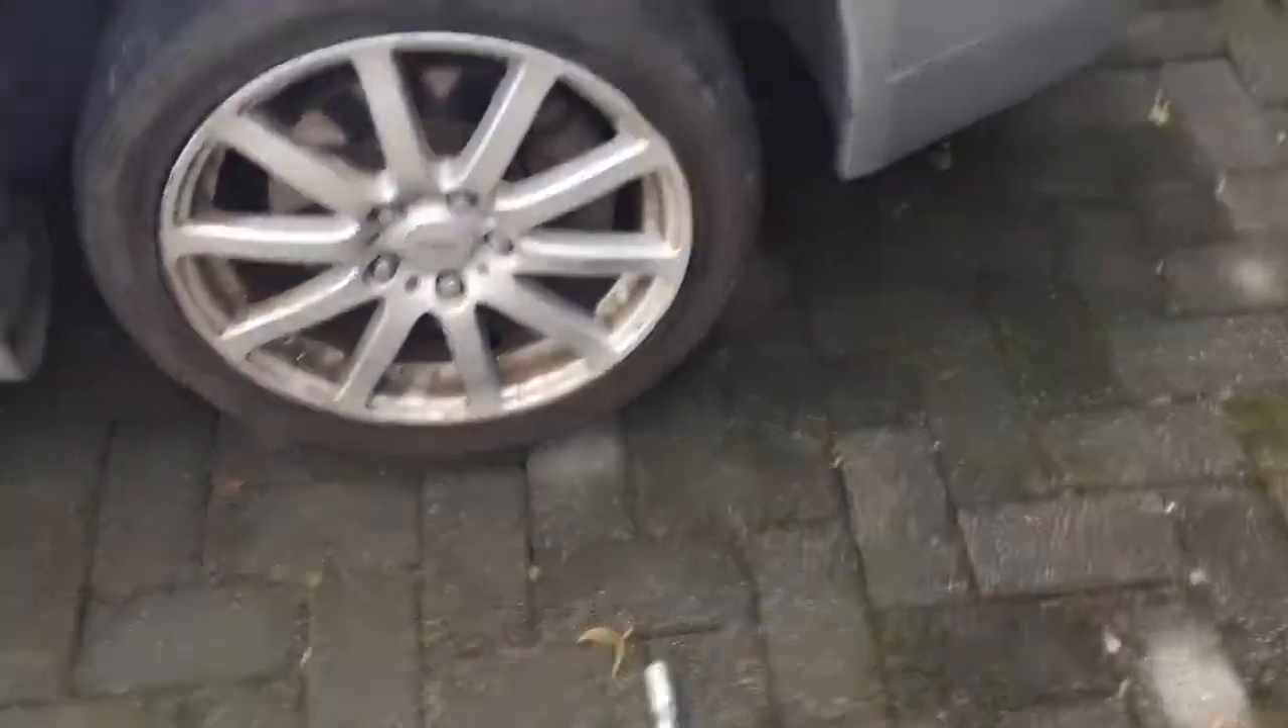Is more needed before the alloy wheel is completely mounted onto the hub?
No.